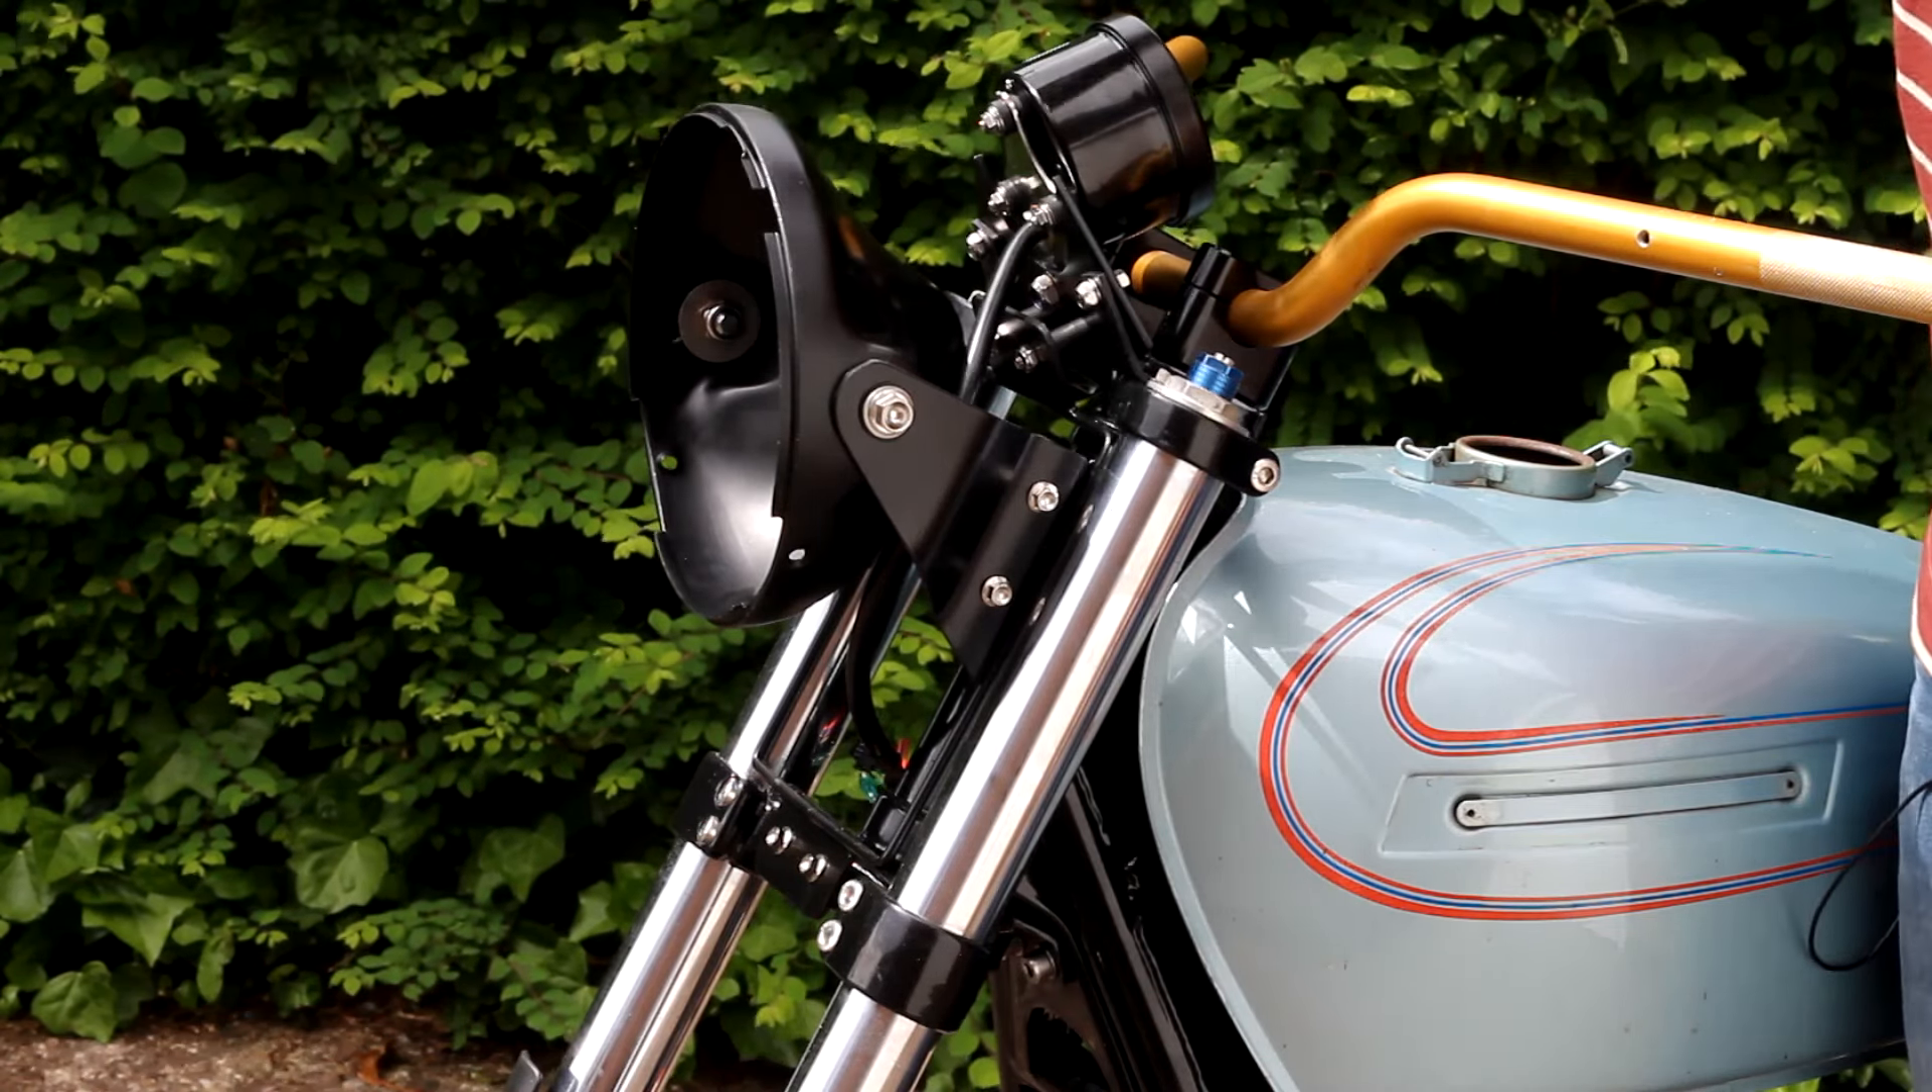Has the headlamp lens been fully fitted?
No.